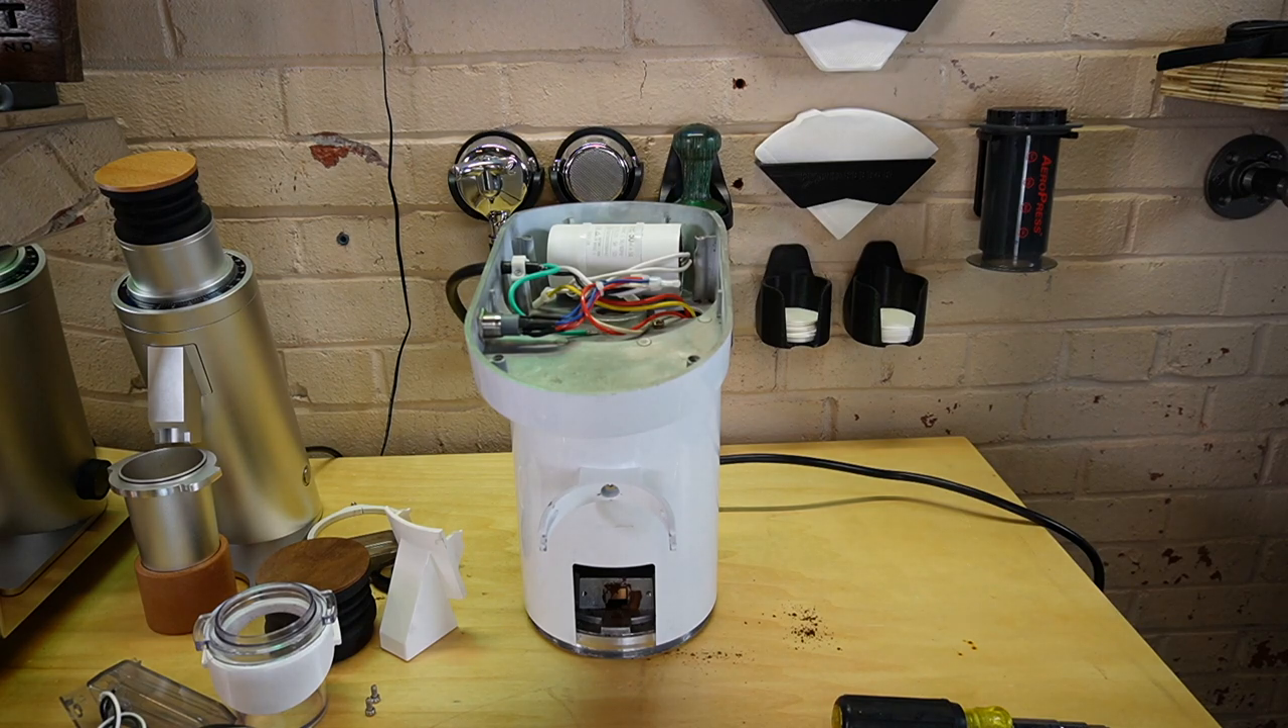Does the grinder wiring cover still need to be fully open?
No.